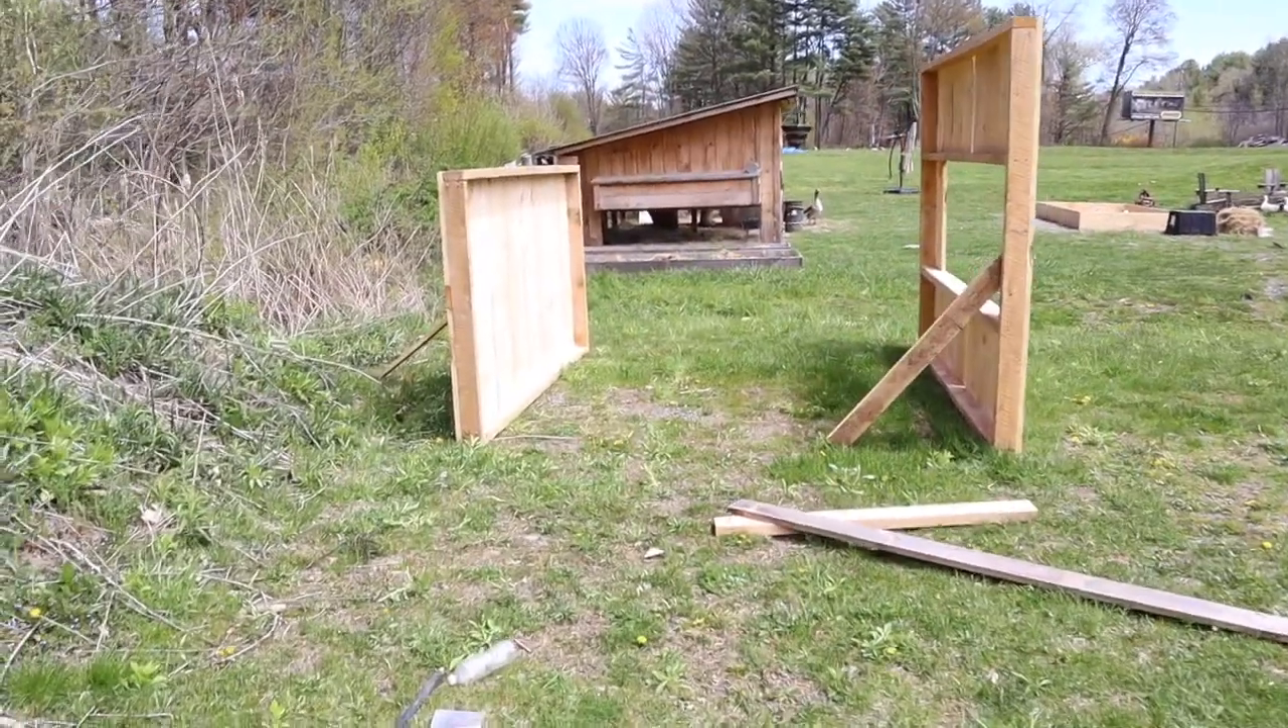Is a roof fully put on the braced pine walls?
No.